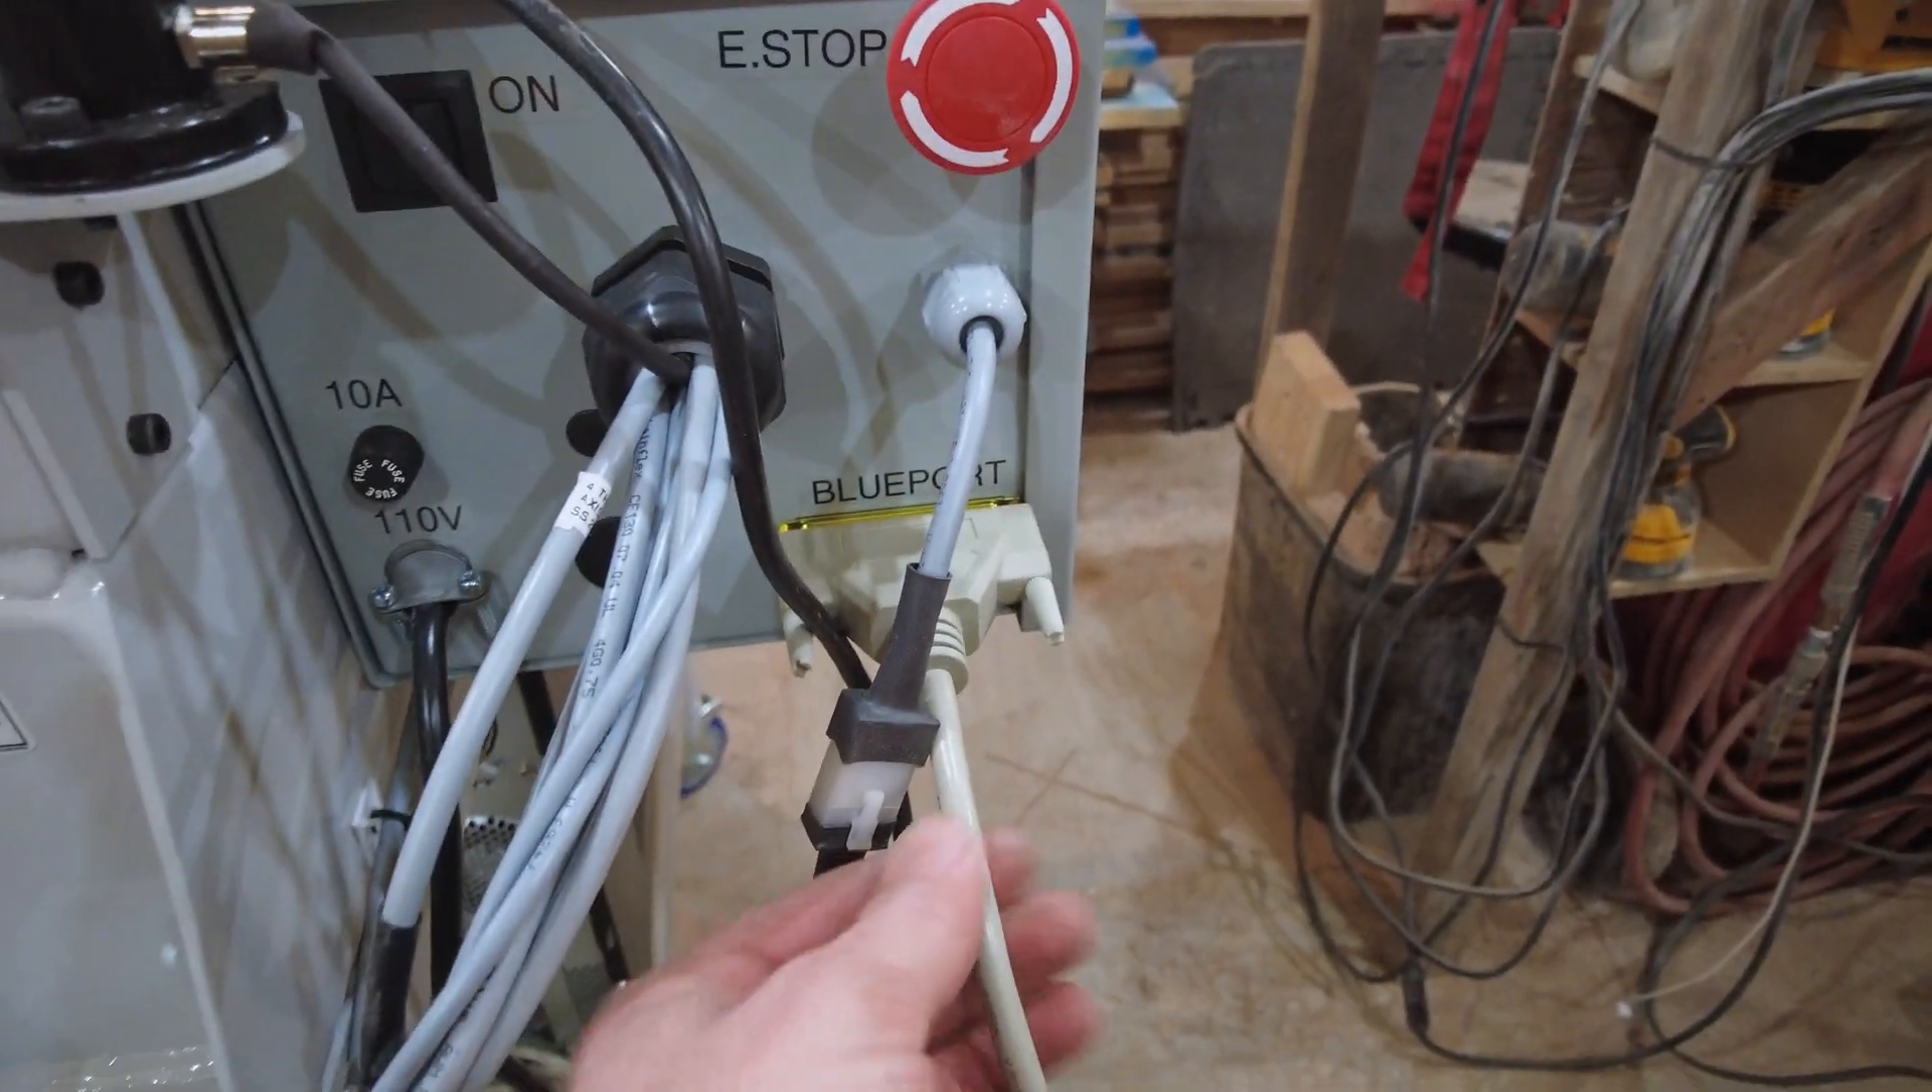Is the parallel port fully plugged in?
Yes.